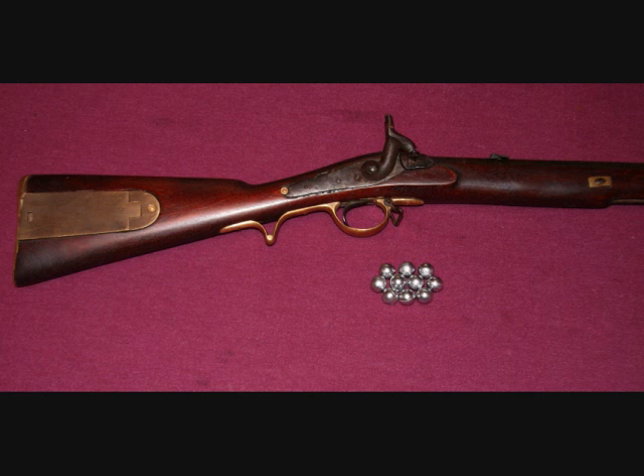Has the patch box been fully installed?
Yes.